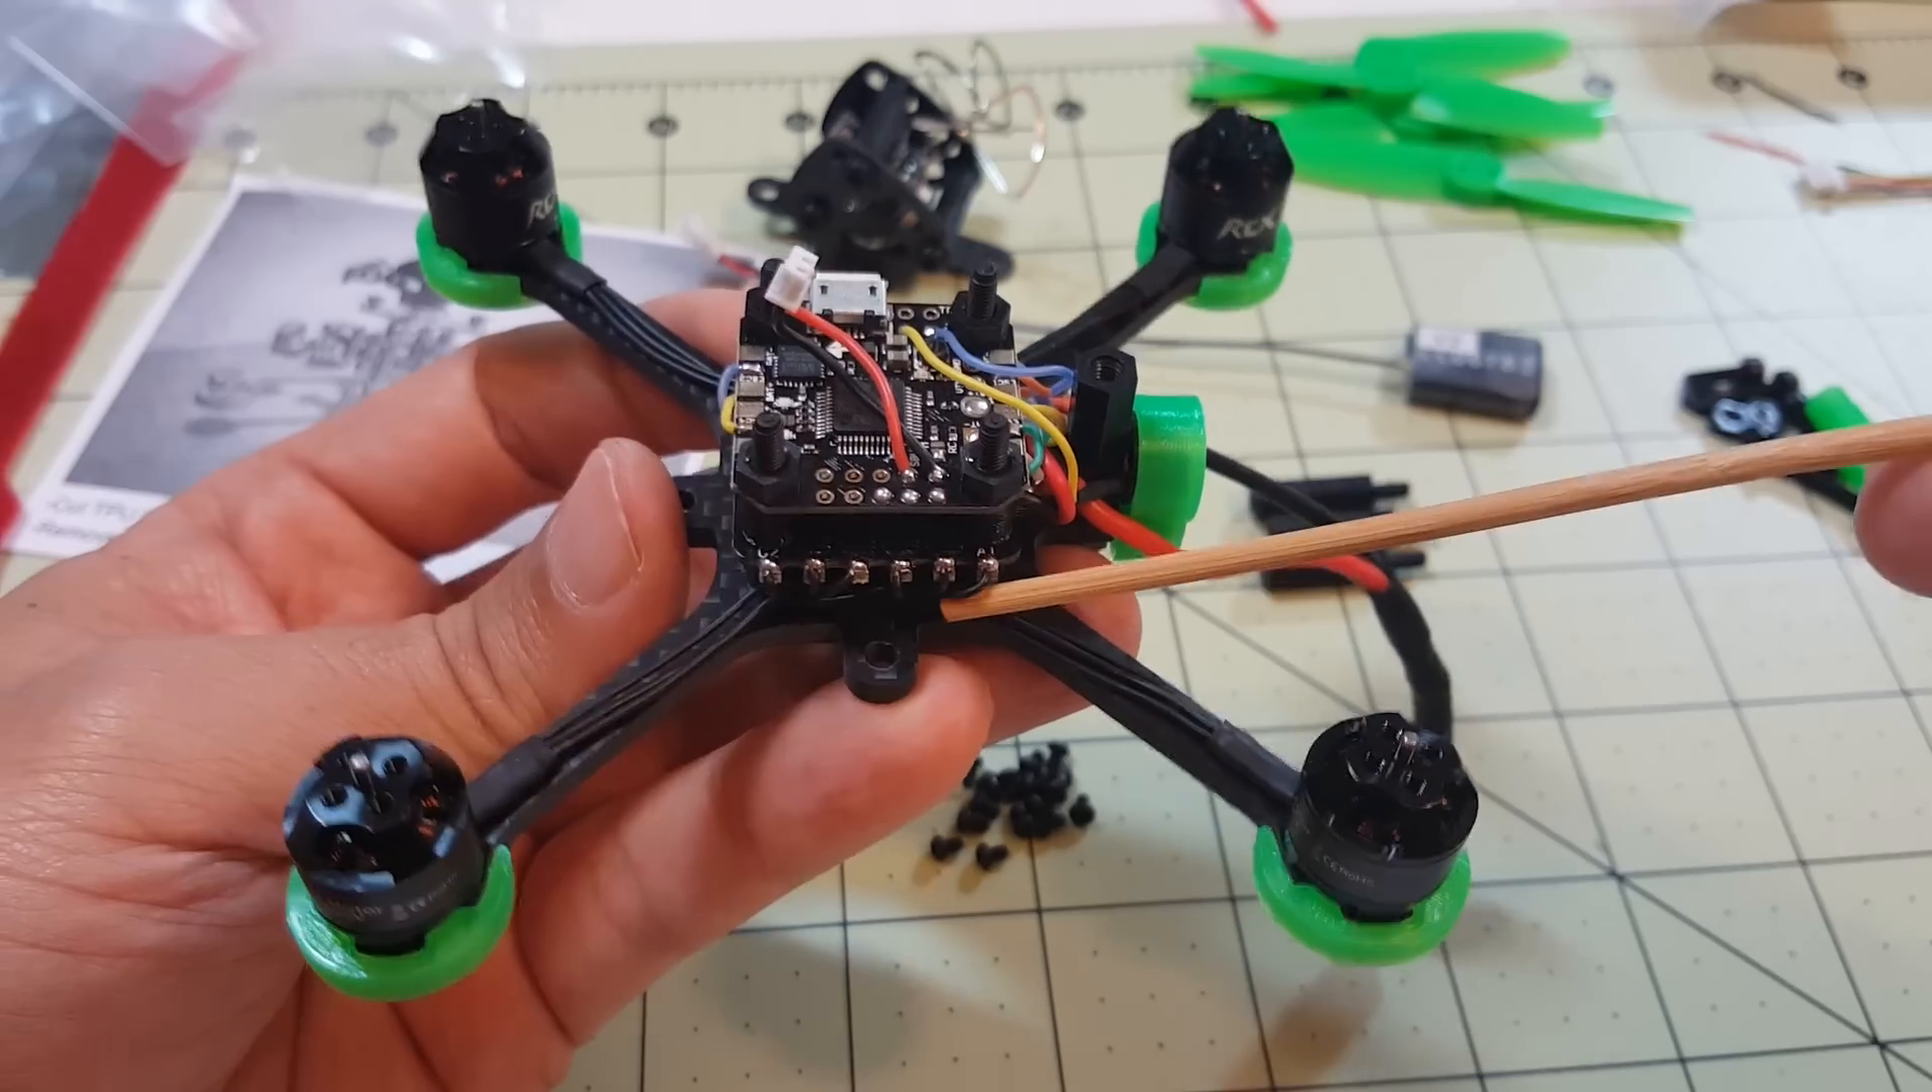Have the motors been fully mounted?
Yes.